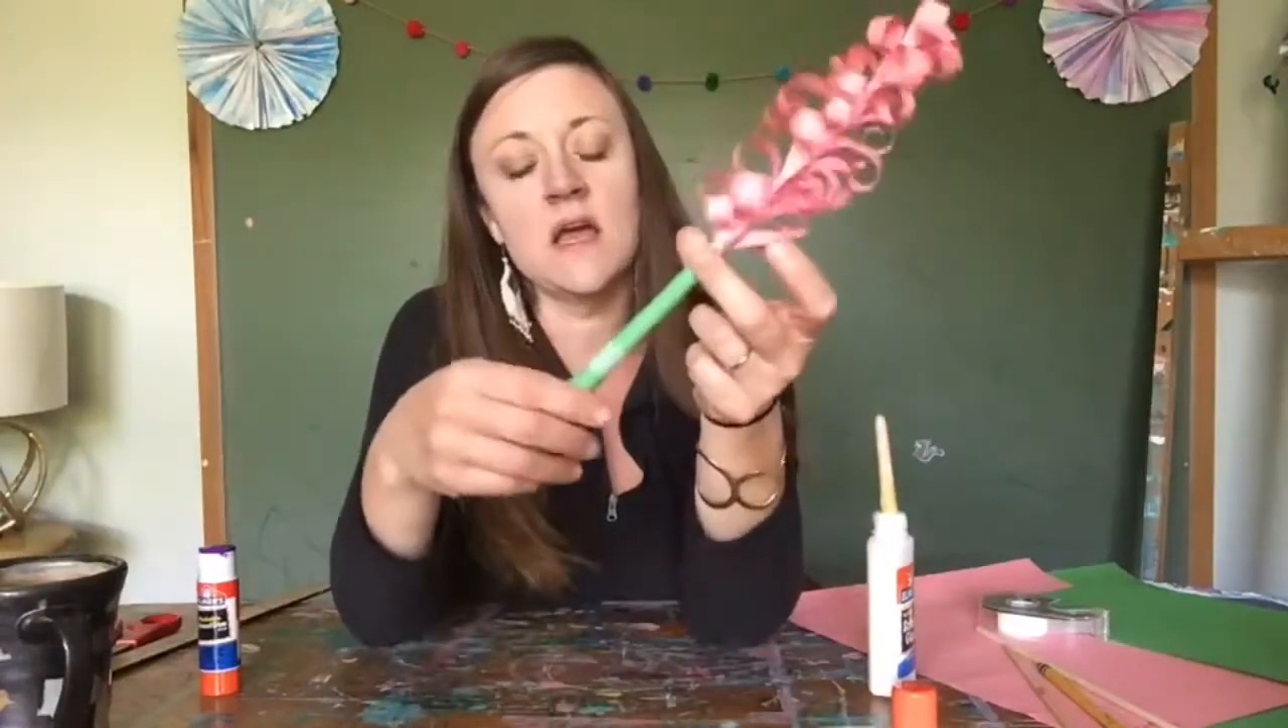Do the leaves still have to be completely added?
Yes.